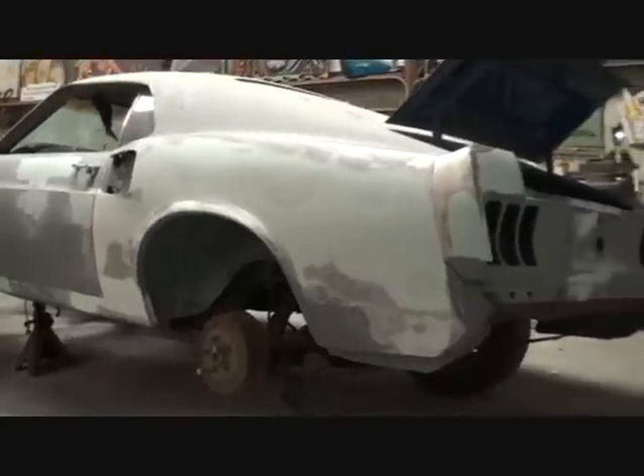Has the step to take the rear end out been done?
No.